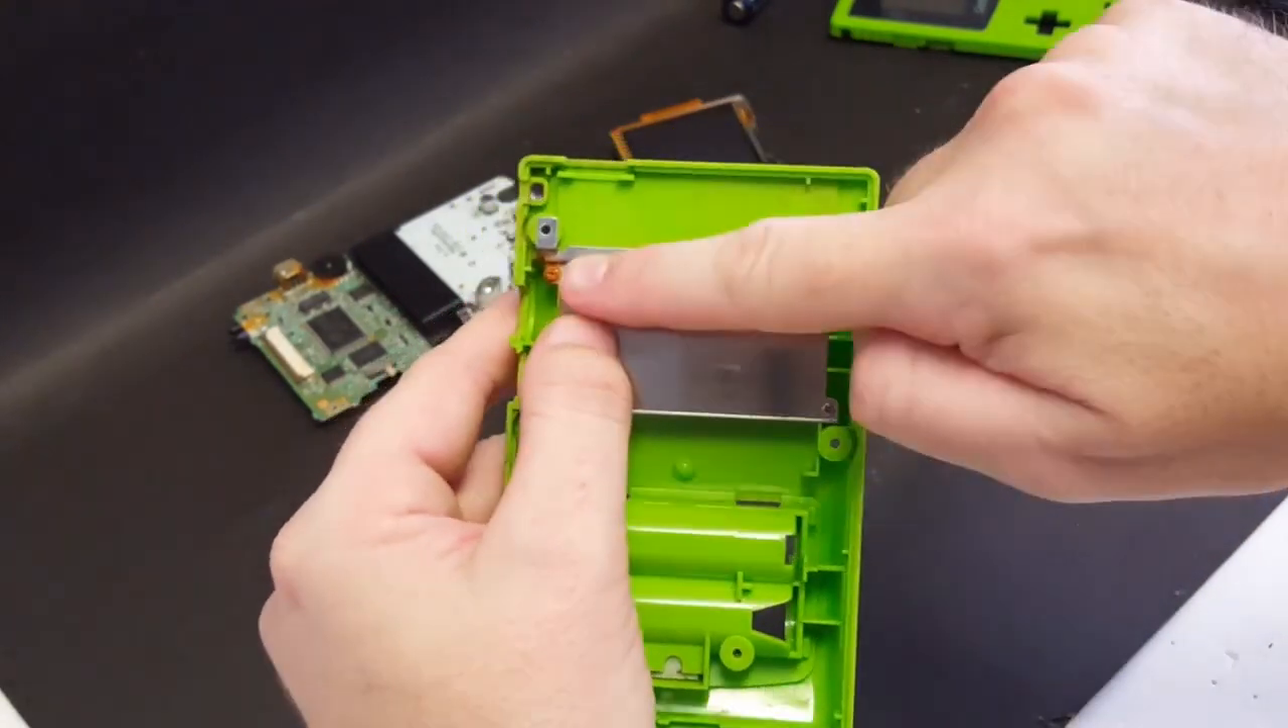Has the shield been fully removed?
No.